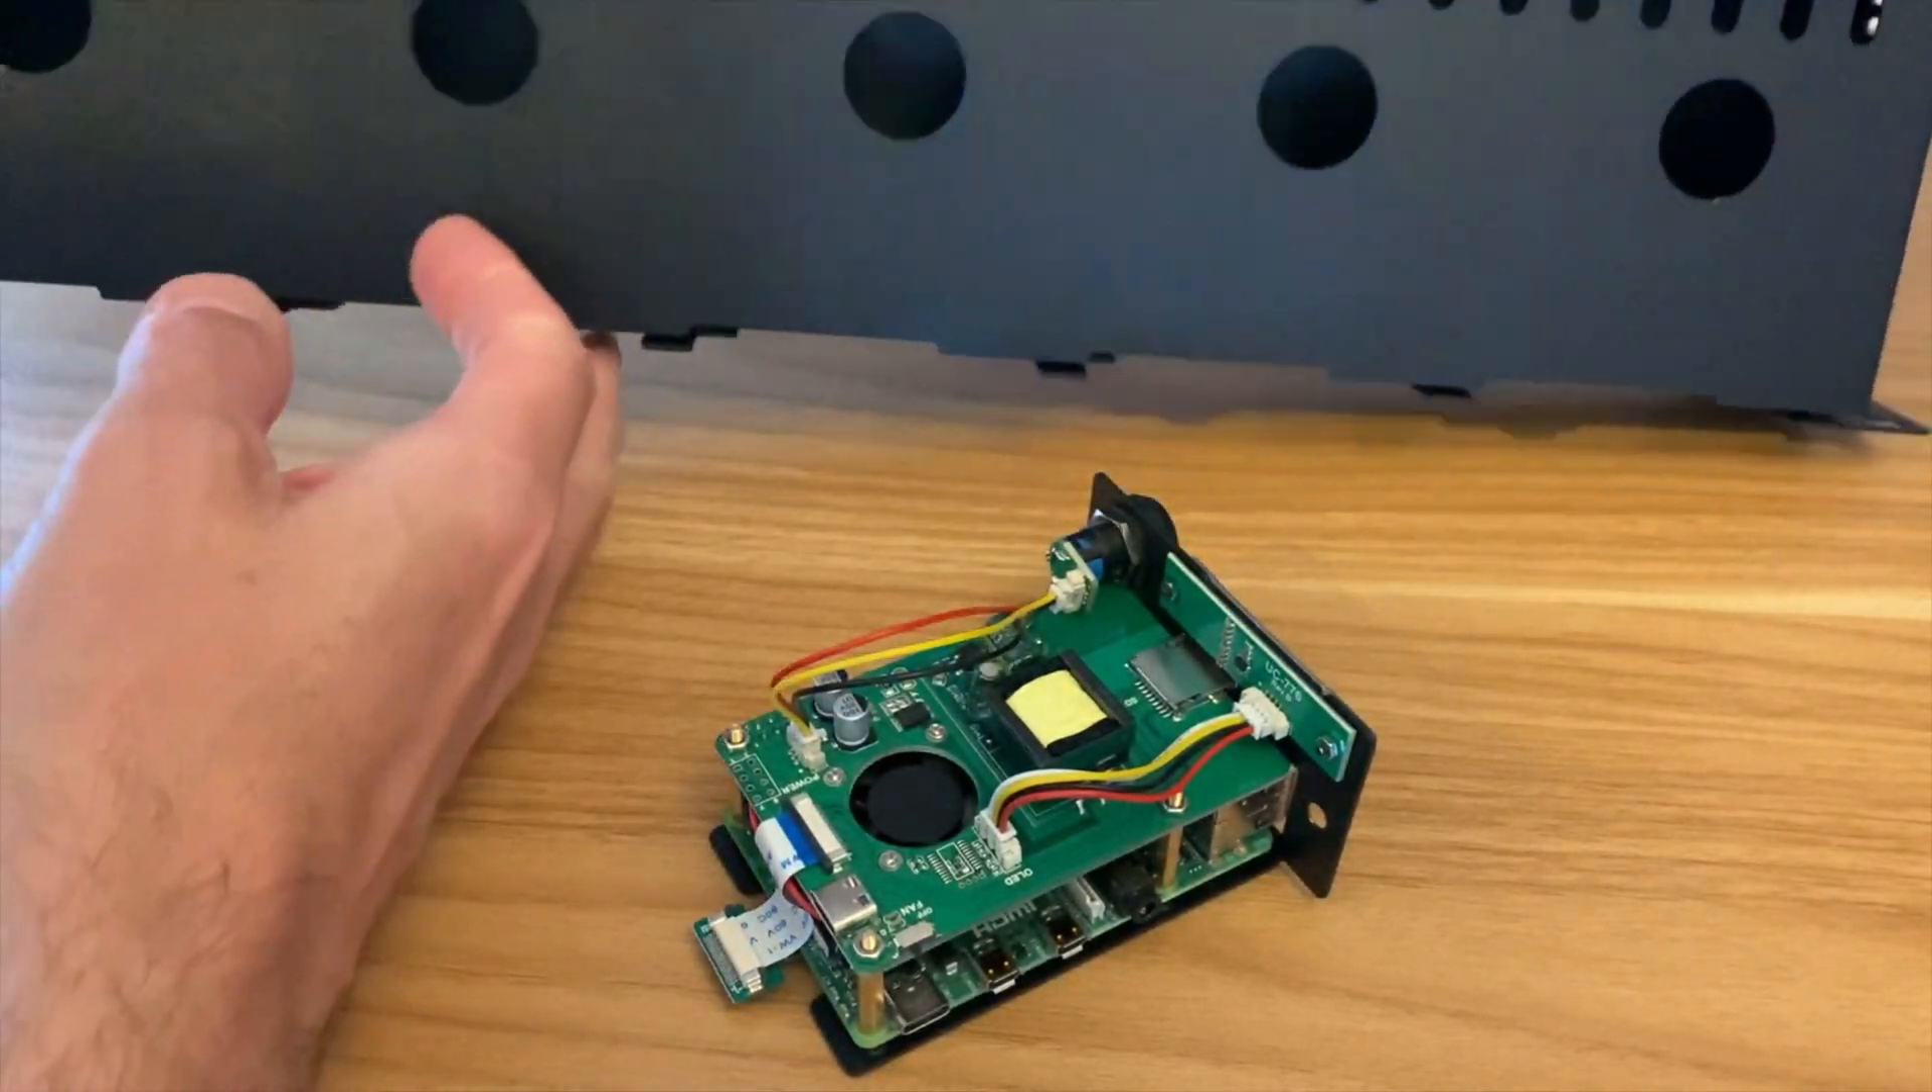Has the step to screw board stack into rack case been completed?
No.